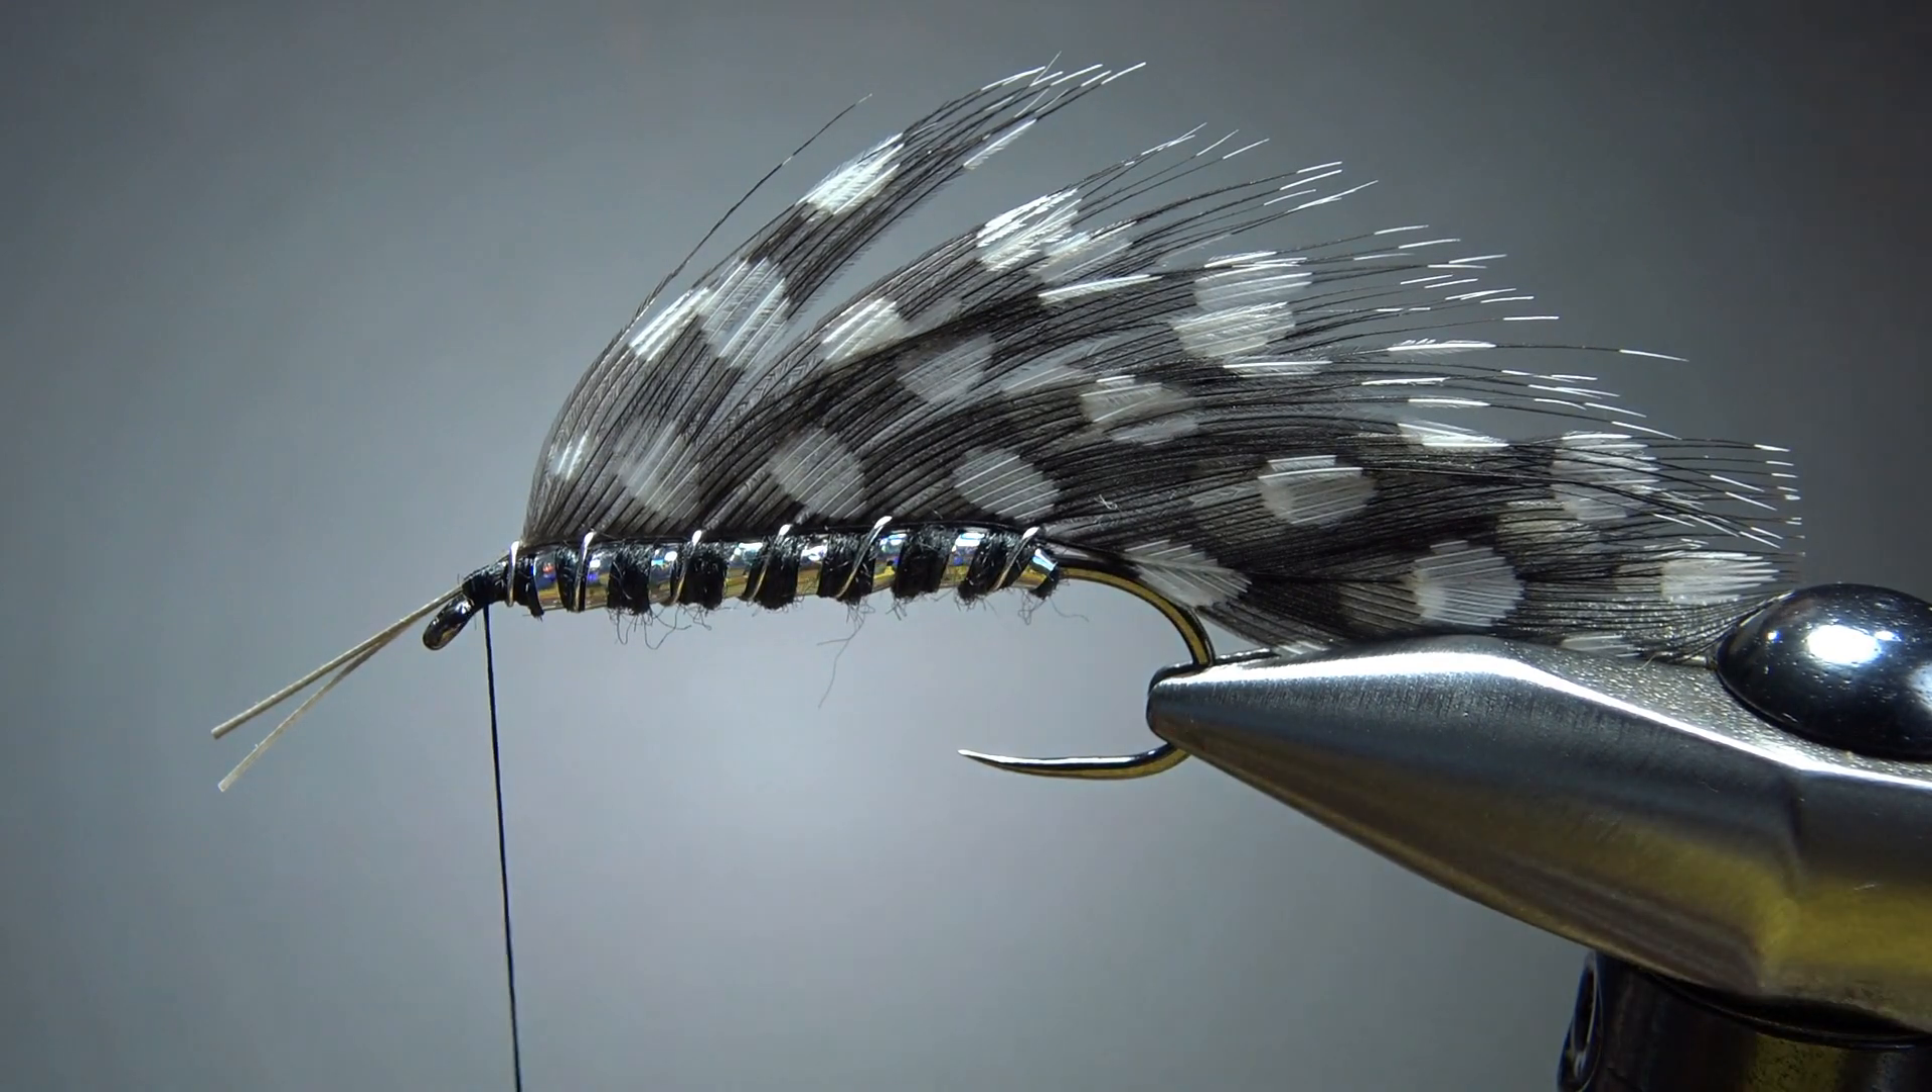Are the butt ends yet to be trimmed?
Yes.